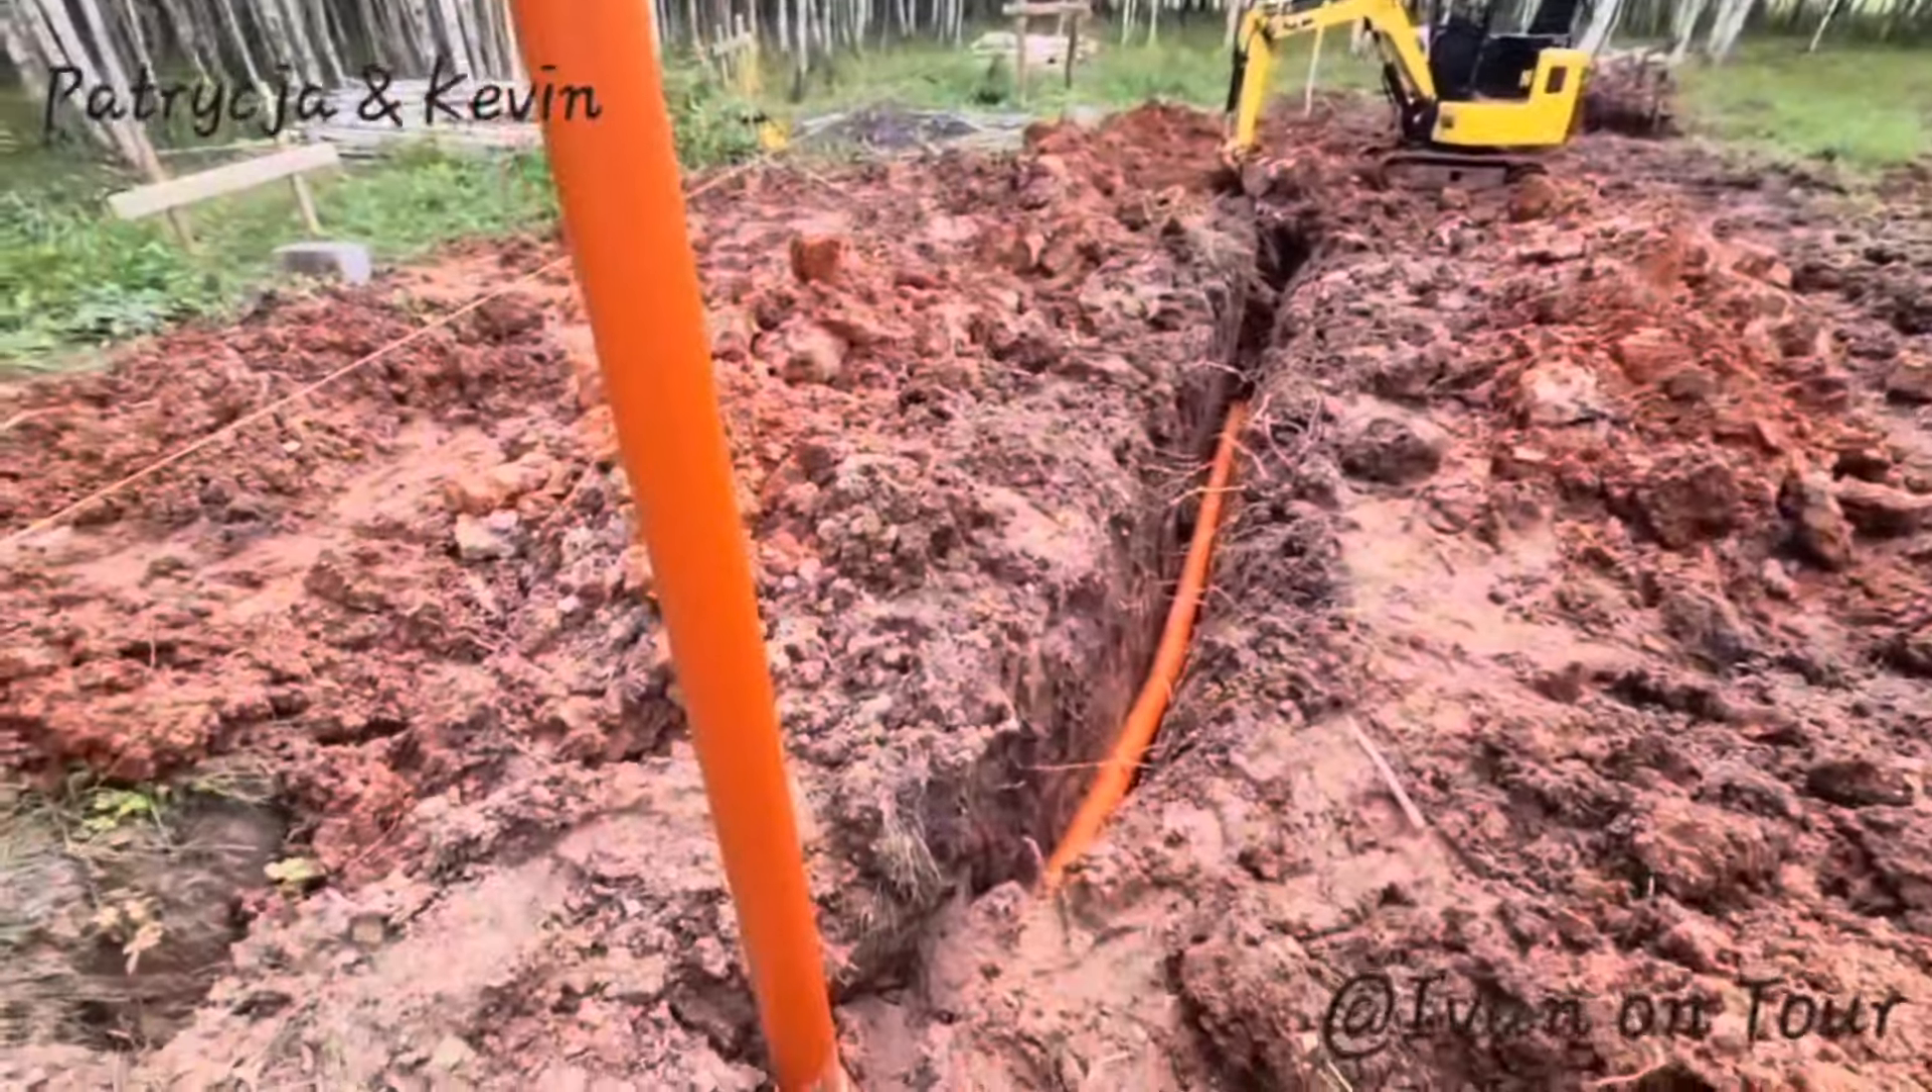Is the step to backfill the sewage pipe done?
No.